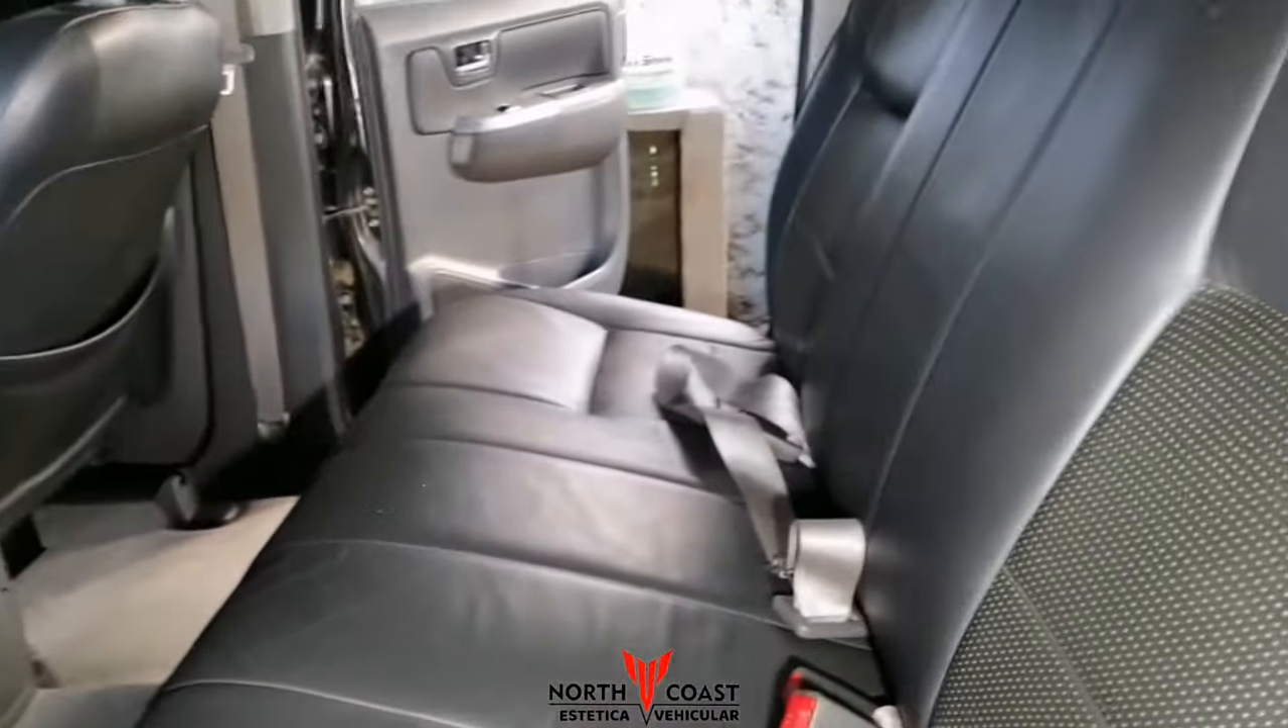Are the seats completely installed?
Yes.